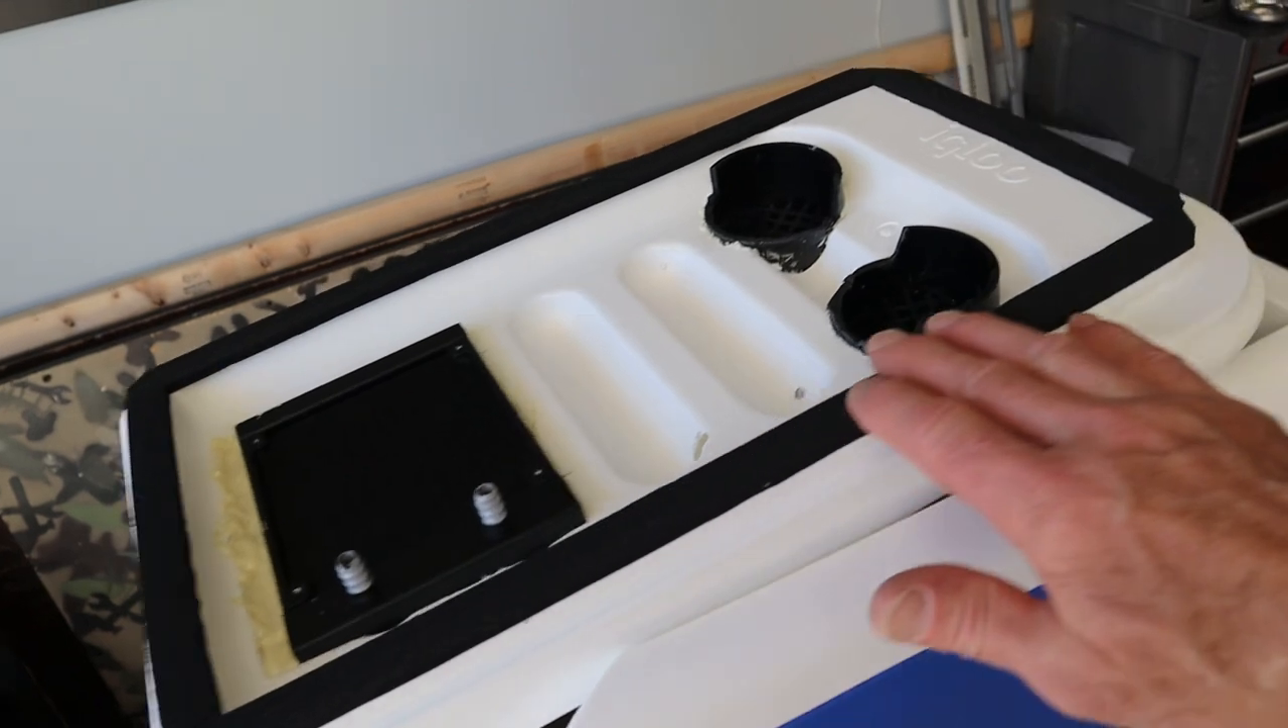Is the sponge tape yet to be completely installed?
No.